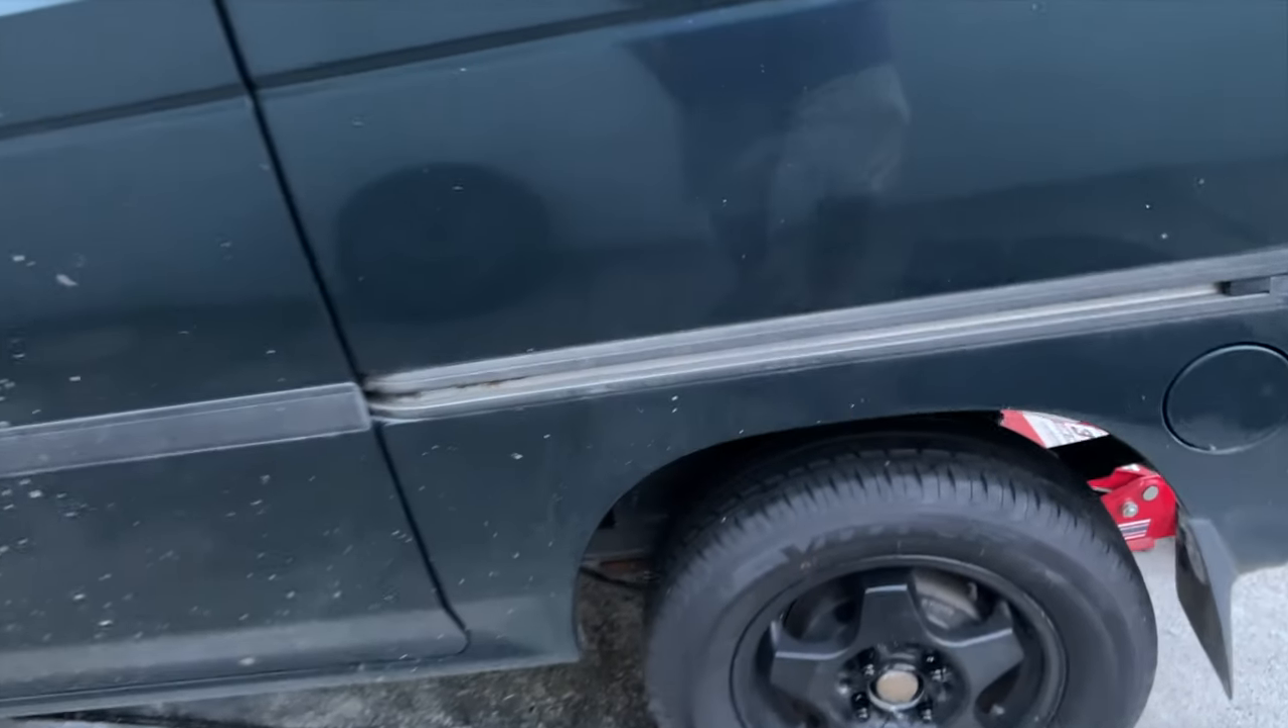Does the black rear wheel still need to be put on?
No.